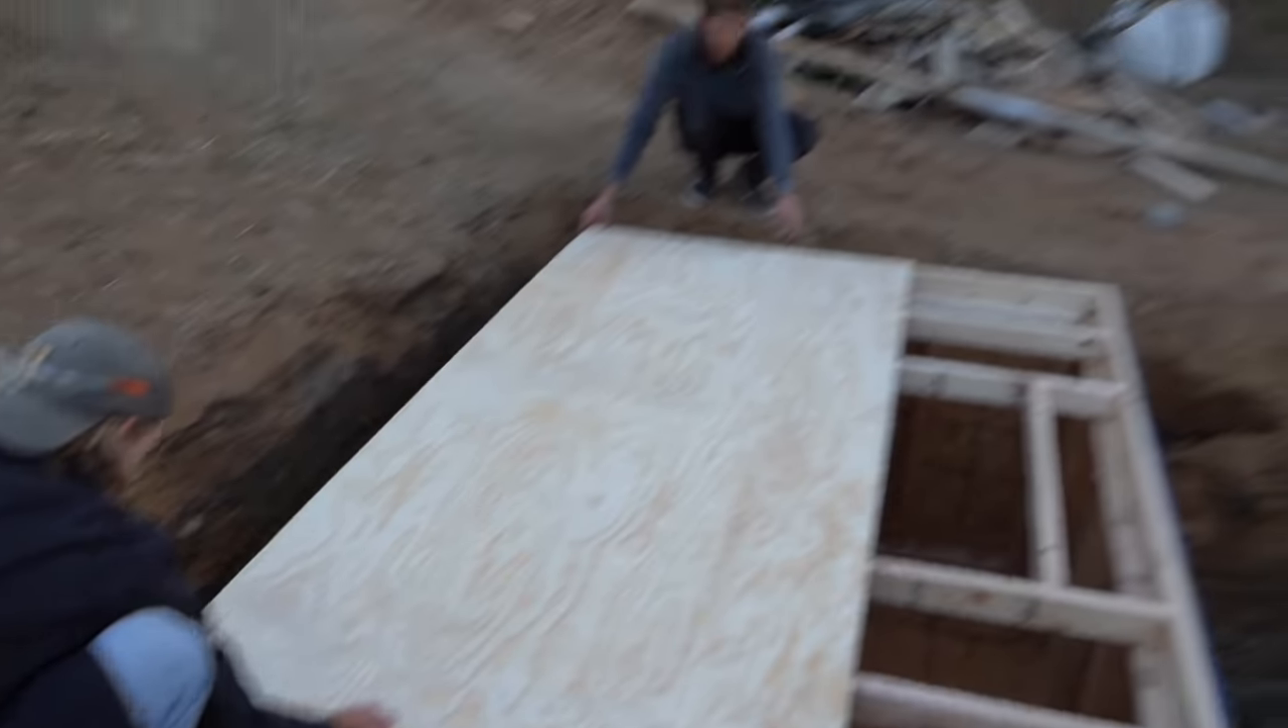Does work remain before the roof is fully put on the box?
Yes.